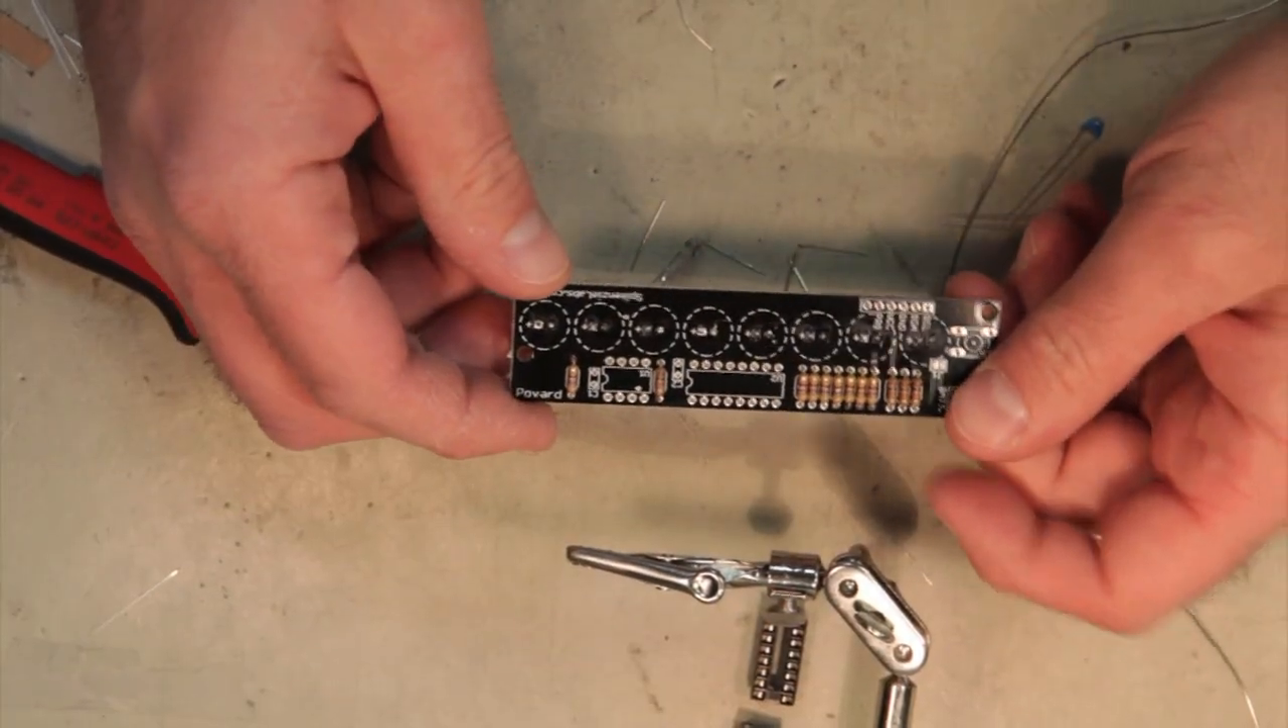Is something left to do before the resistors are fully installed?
No.